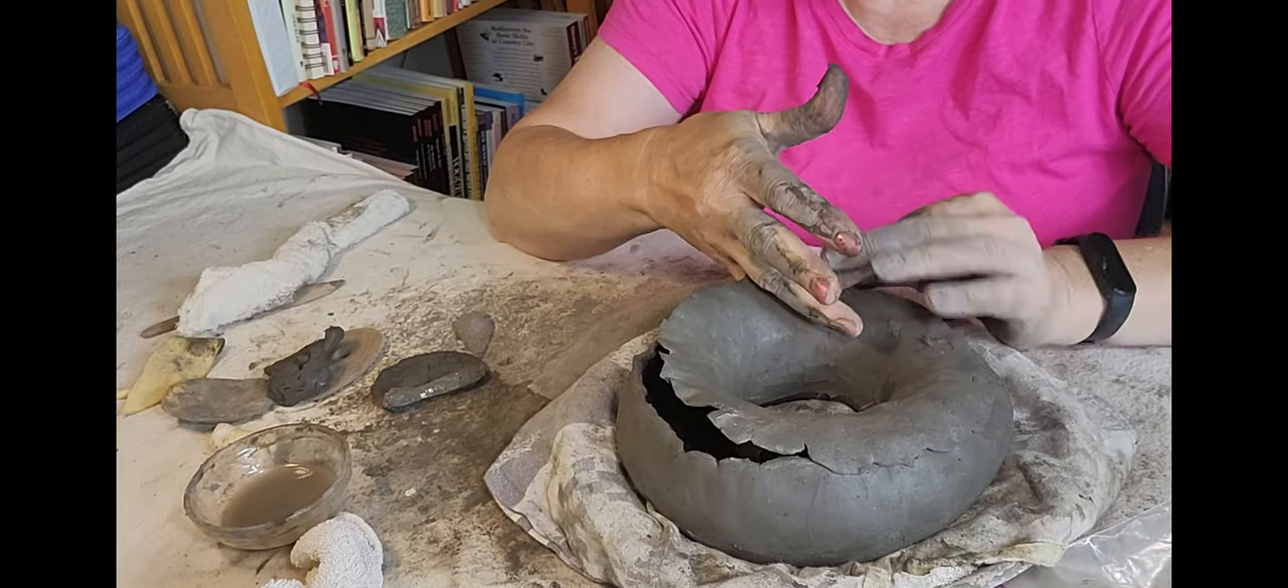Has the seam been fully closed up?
No.